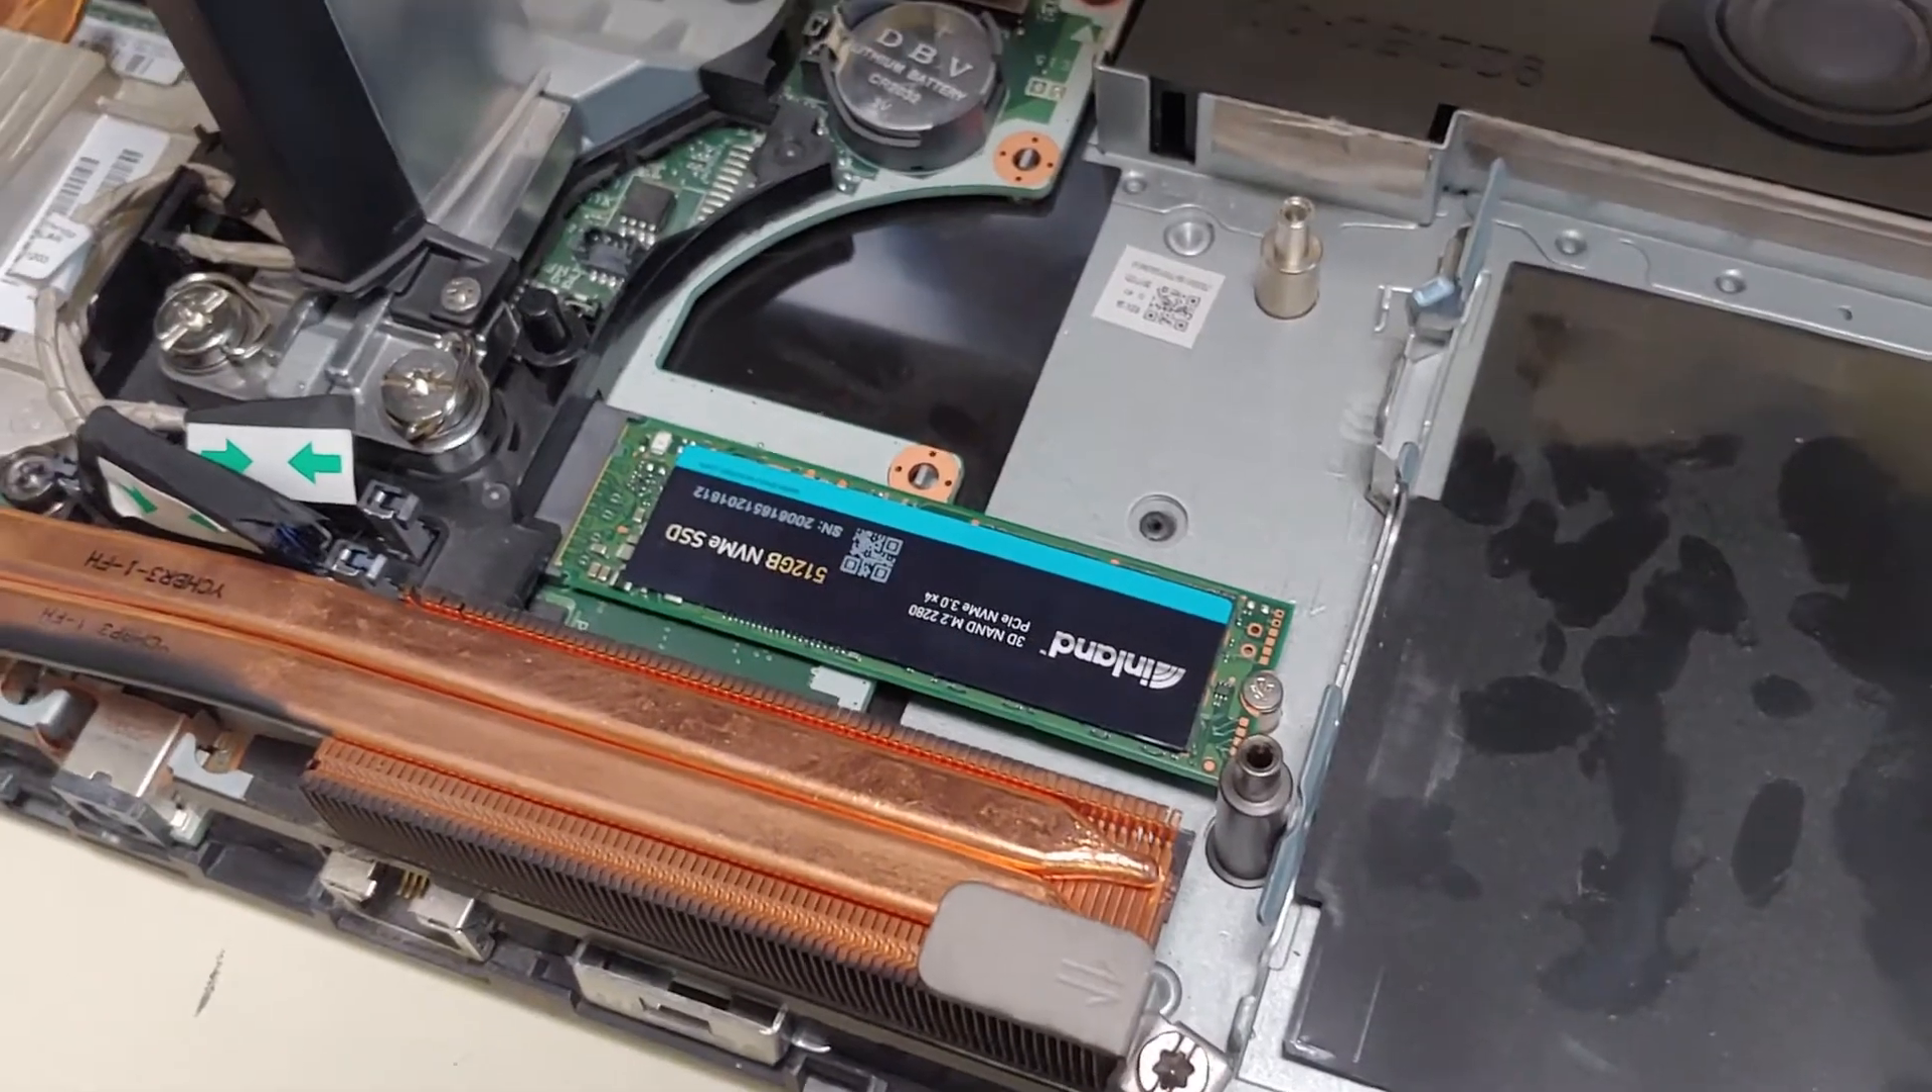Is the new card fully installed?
Yes.